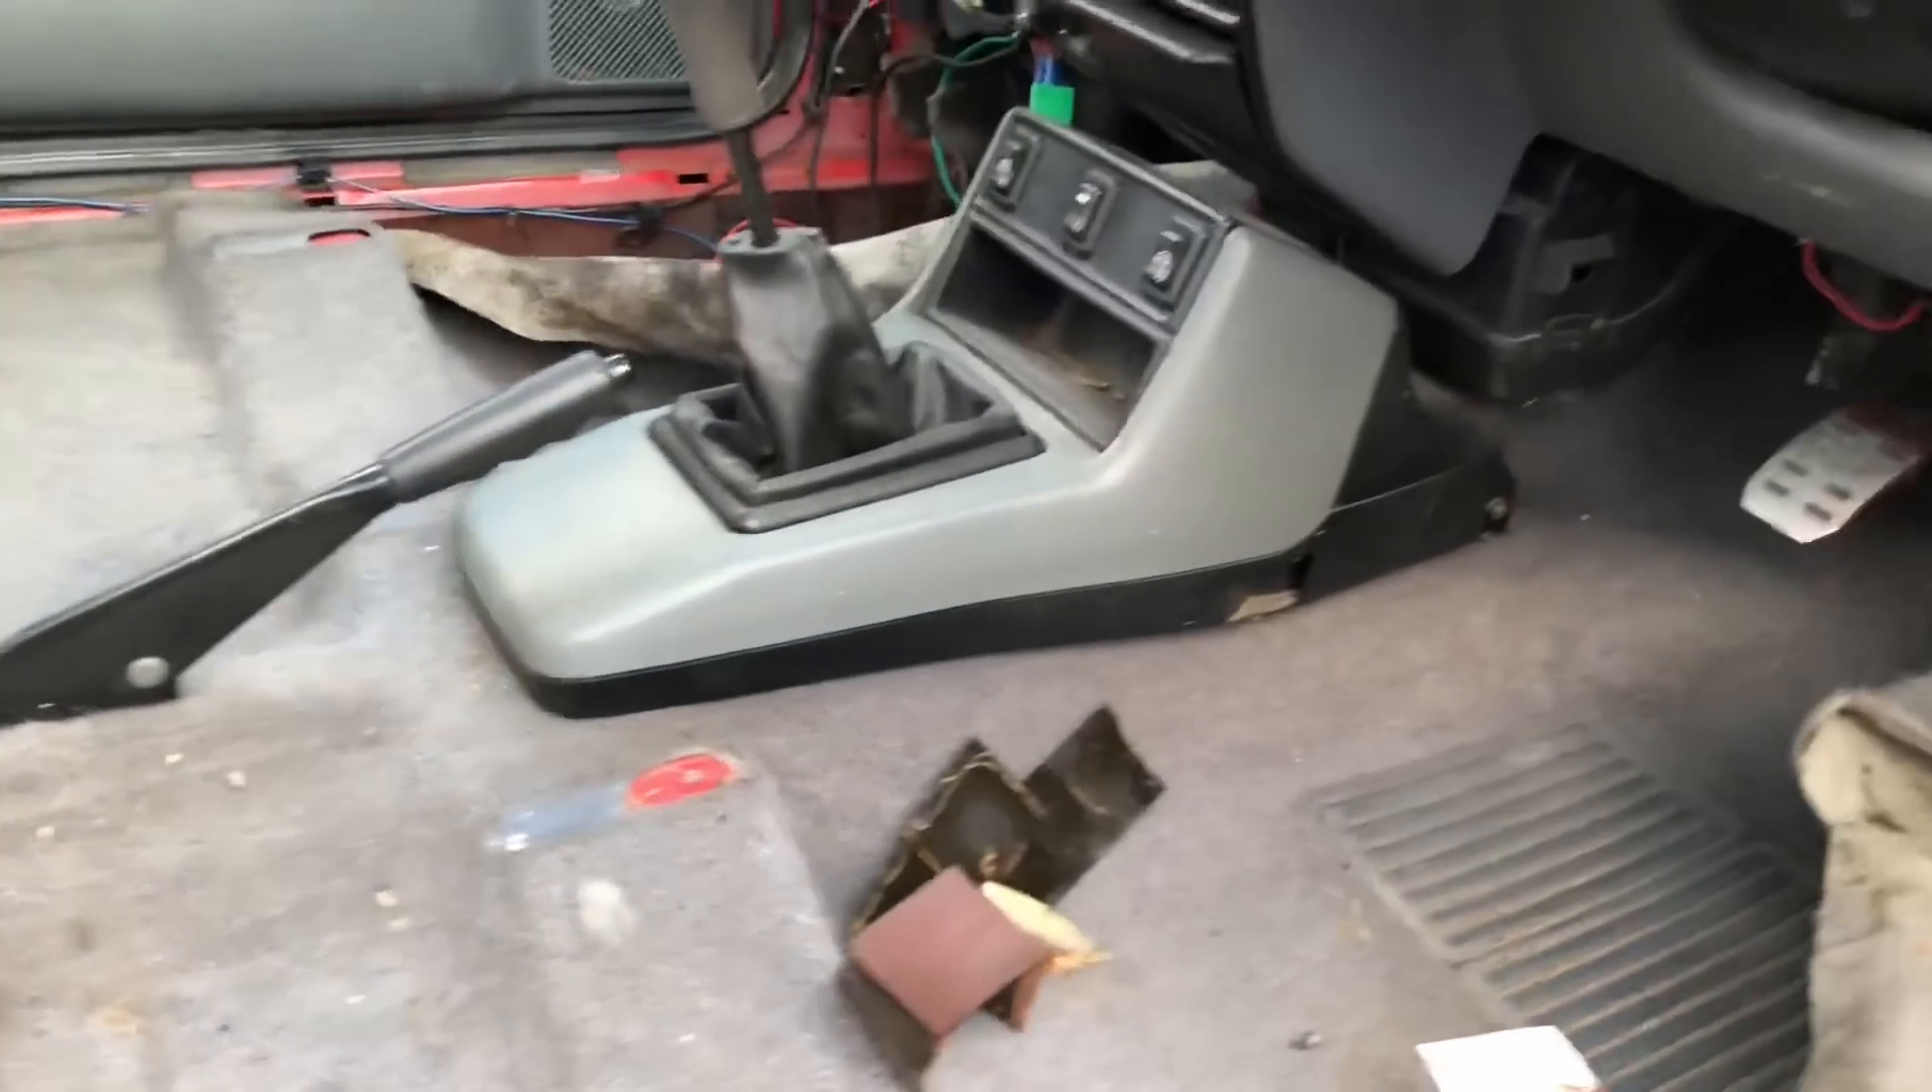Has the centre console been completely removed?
No.